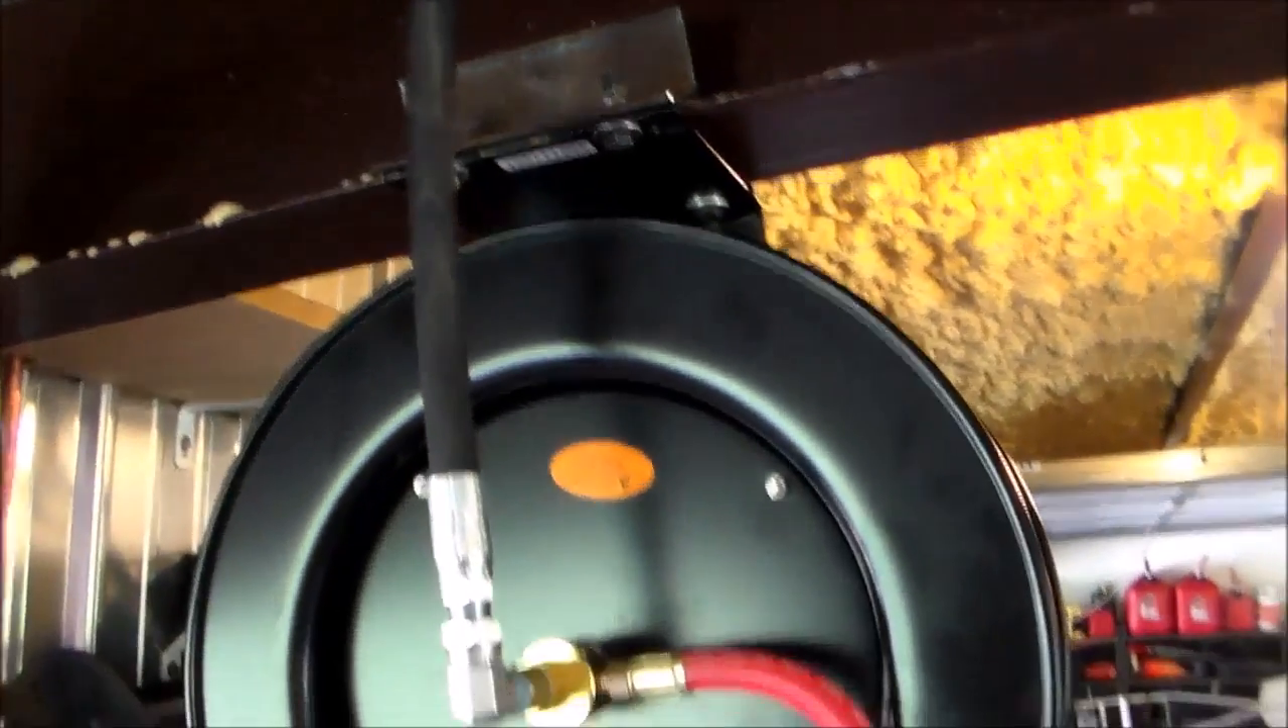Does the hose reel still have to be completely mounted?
No.